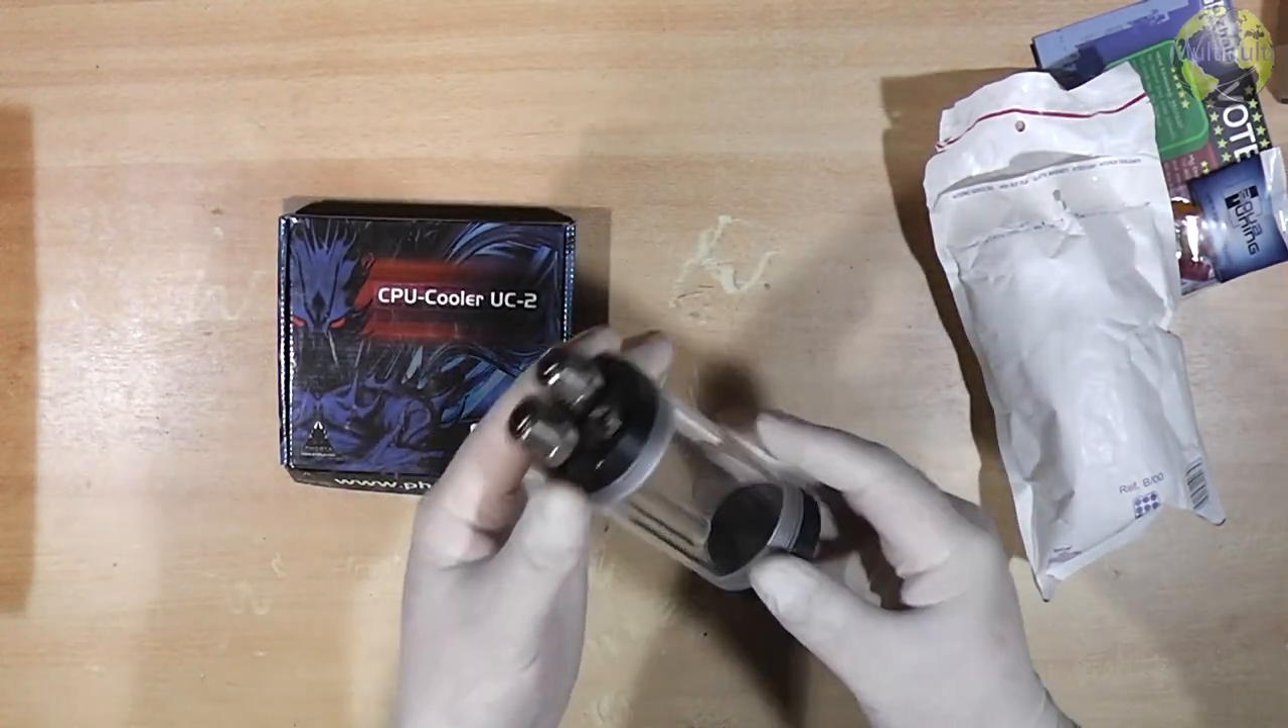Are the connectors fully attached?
Yes.